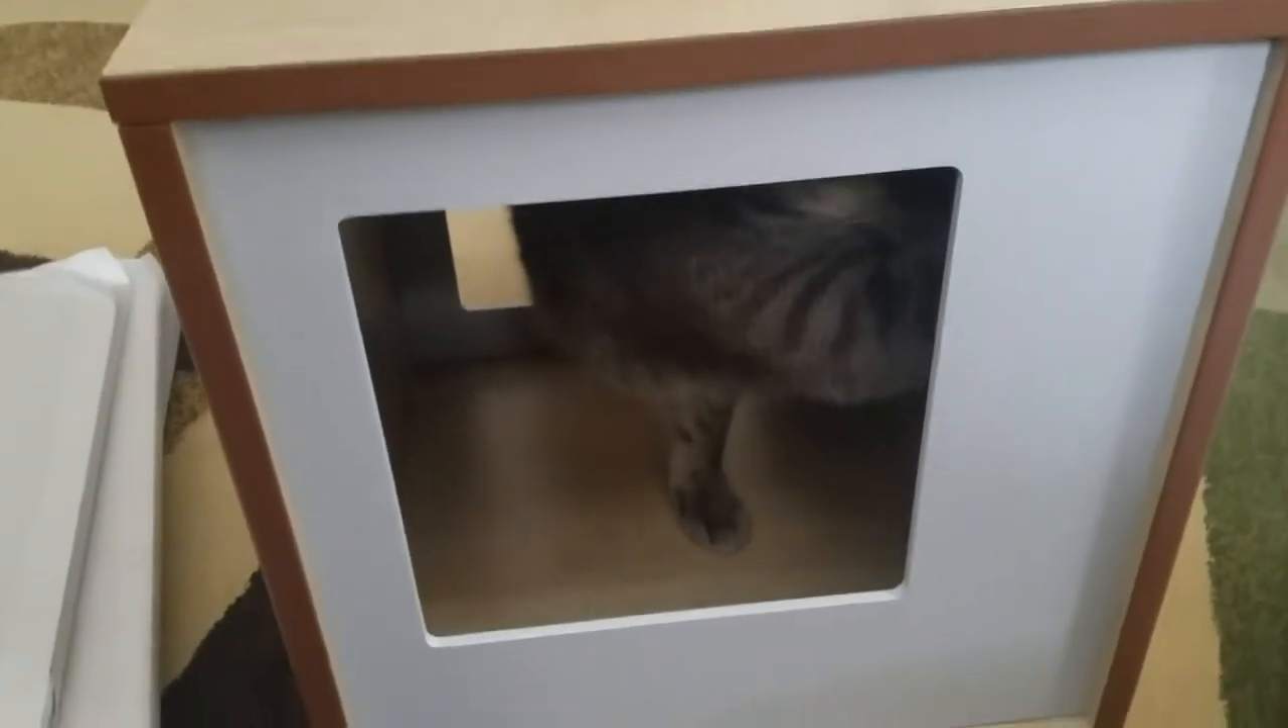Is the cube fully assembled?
Yes.